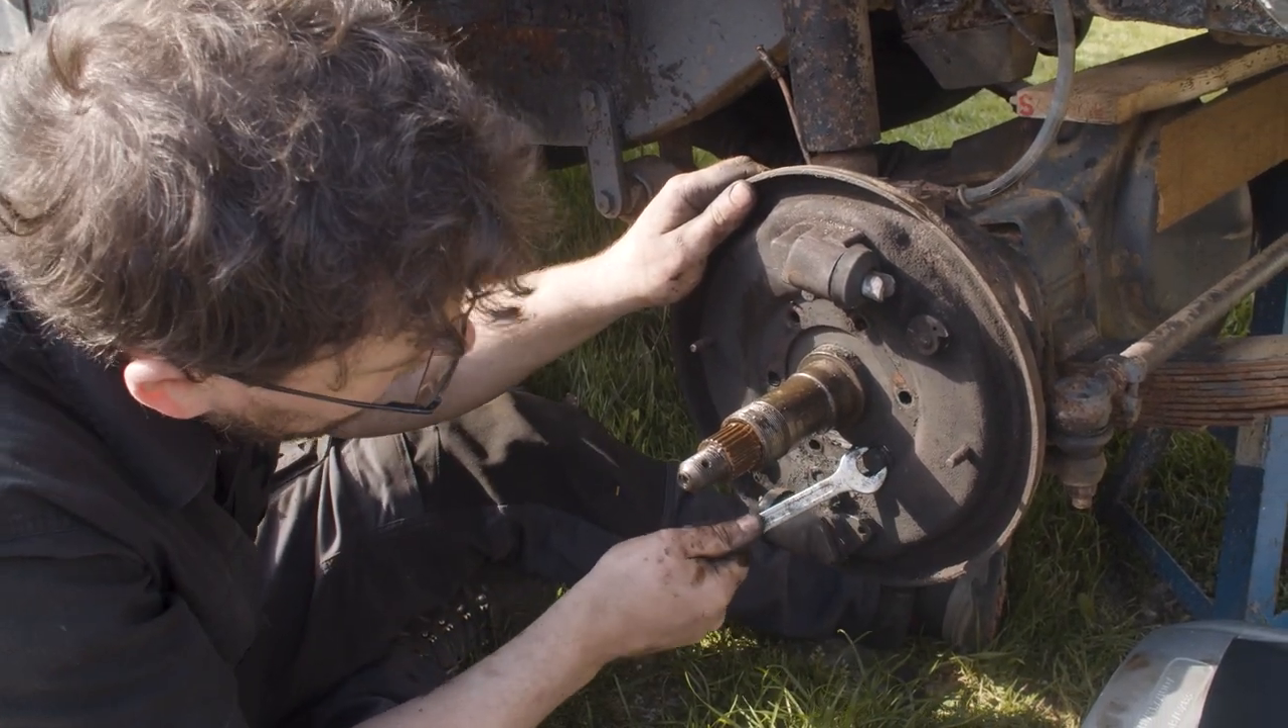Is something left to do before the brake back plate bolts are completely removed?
Yes.